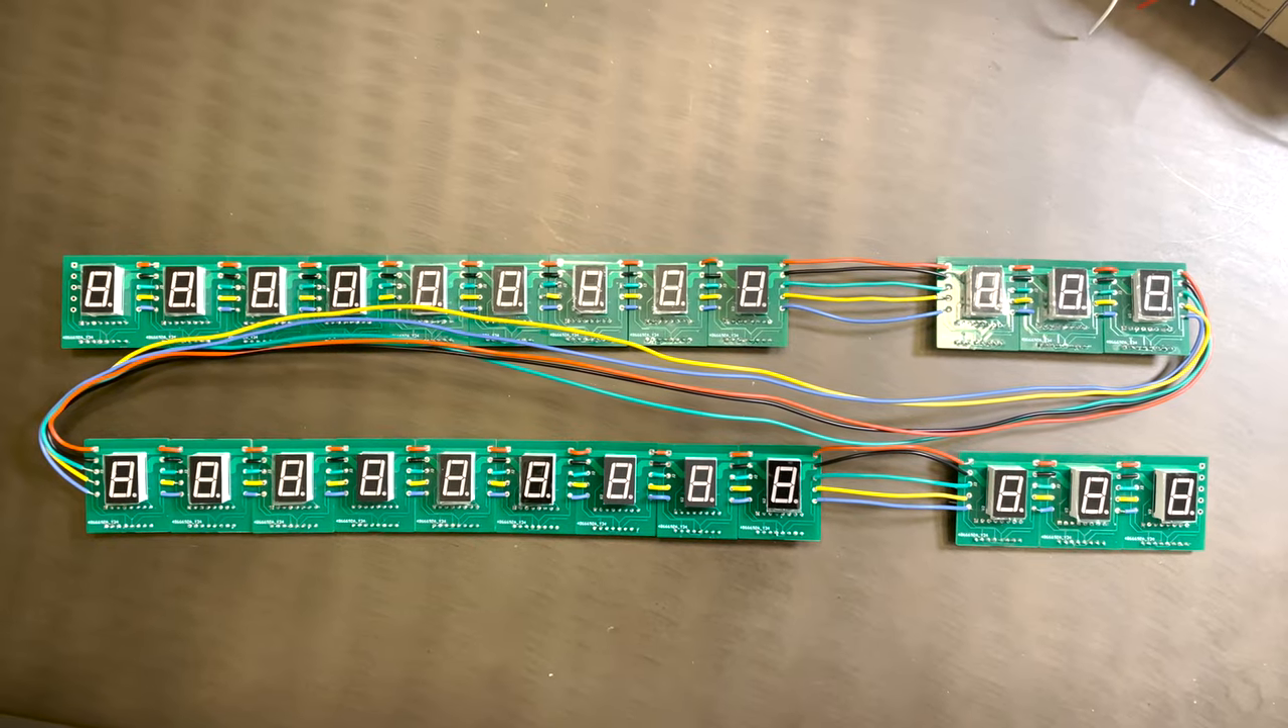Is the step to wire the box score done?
Yes.